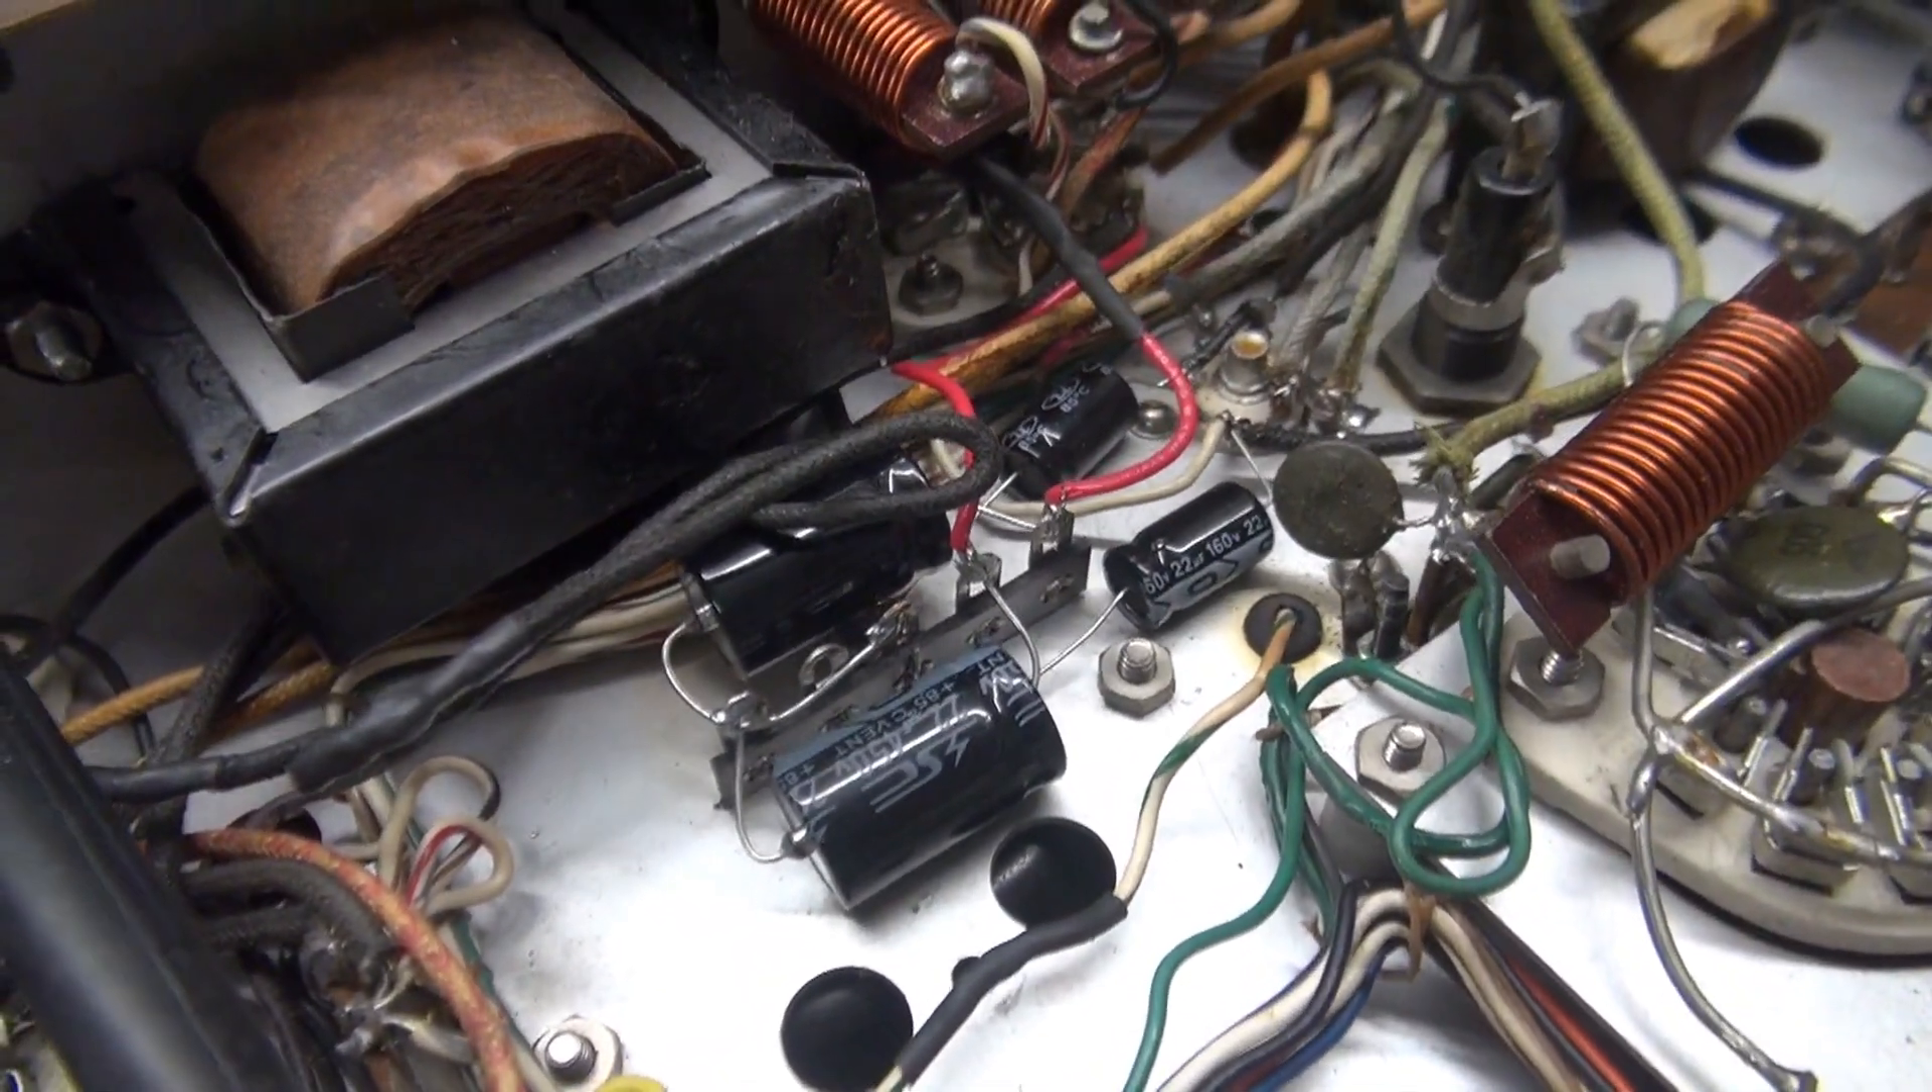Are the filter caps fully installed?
Yes.